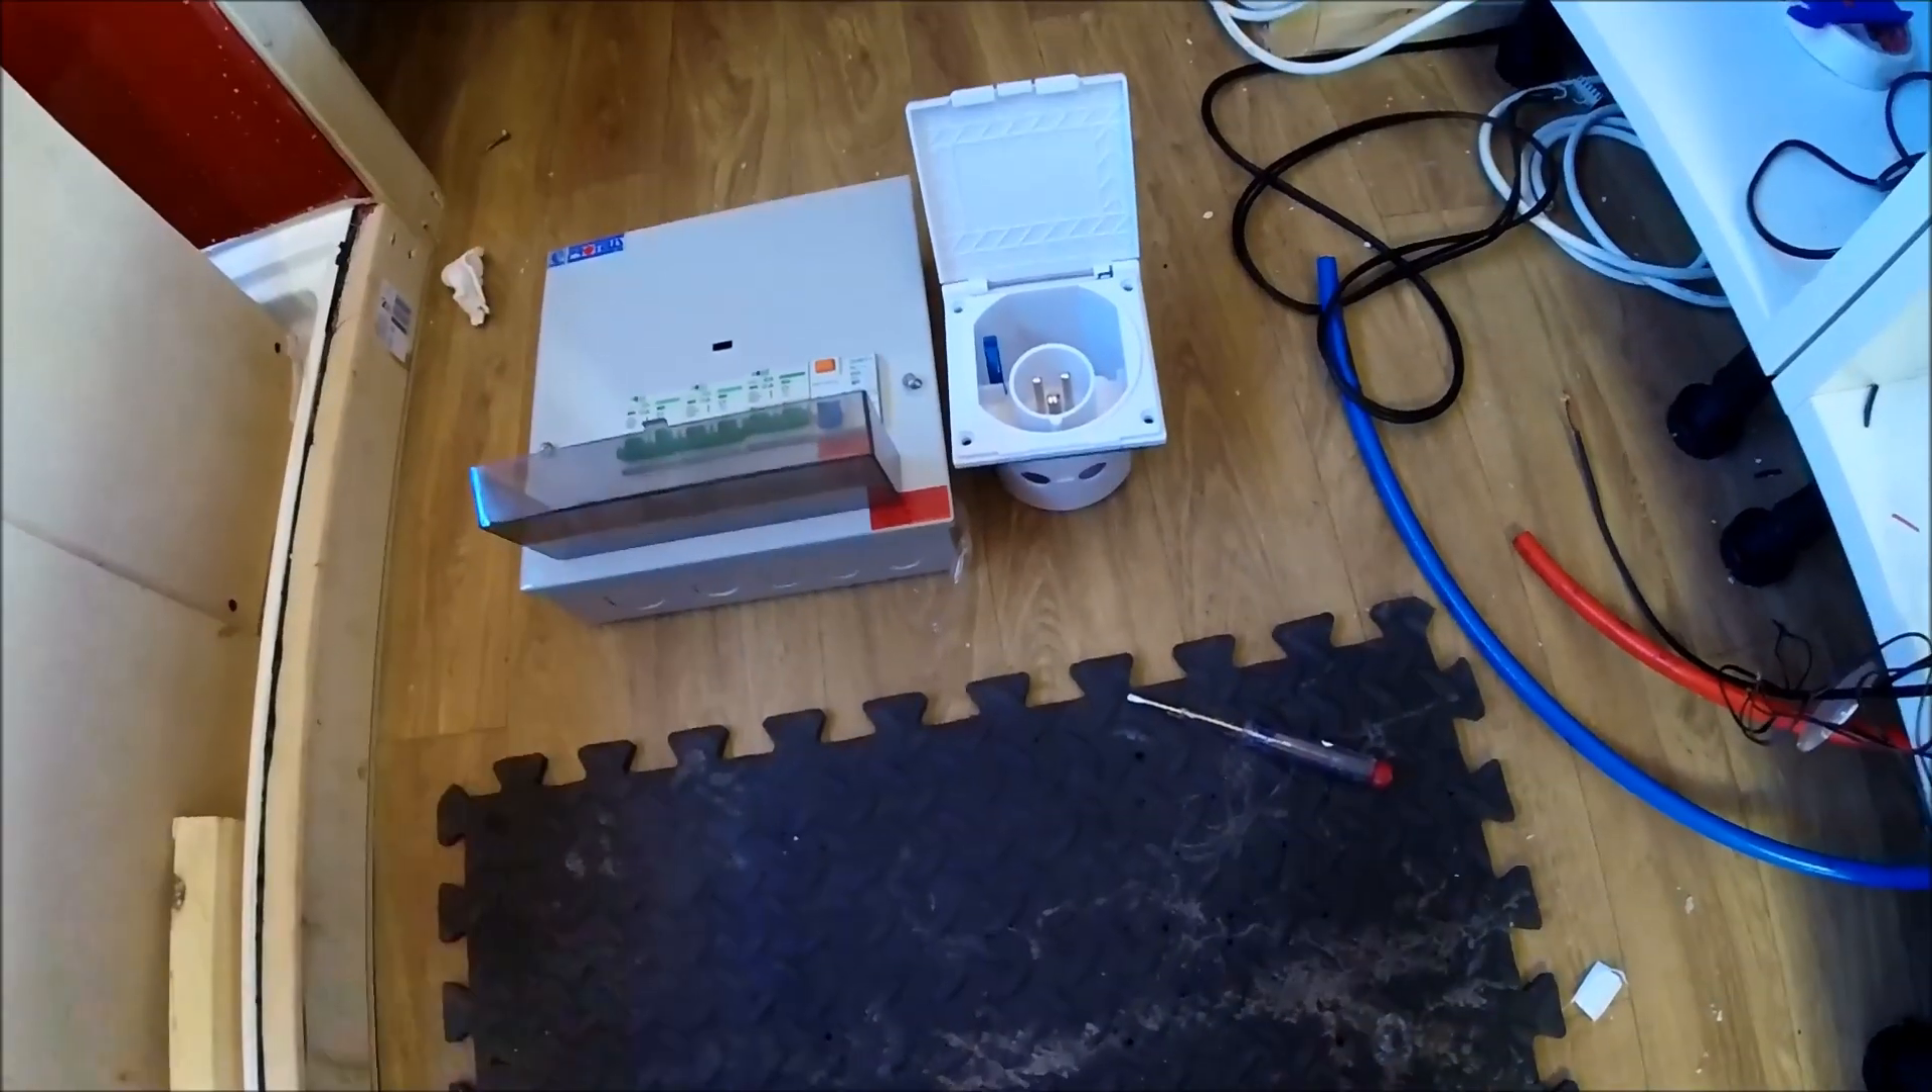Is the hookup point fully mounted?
No.